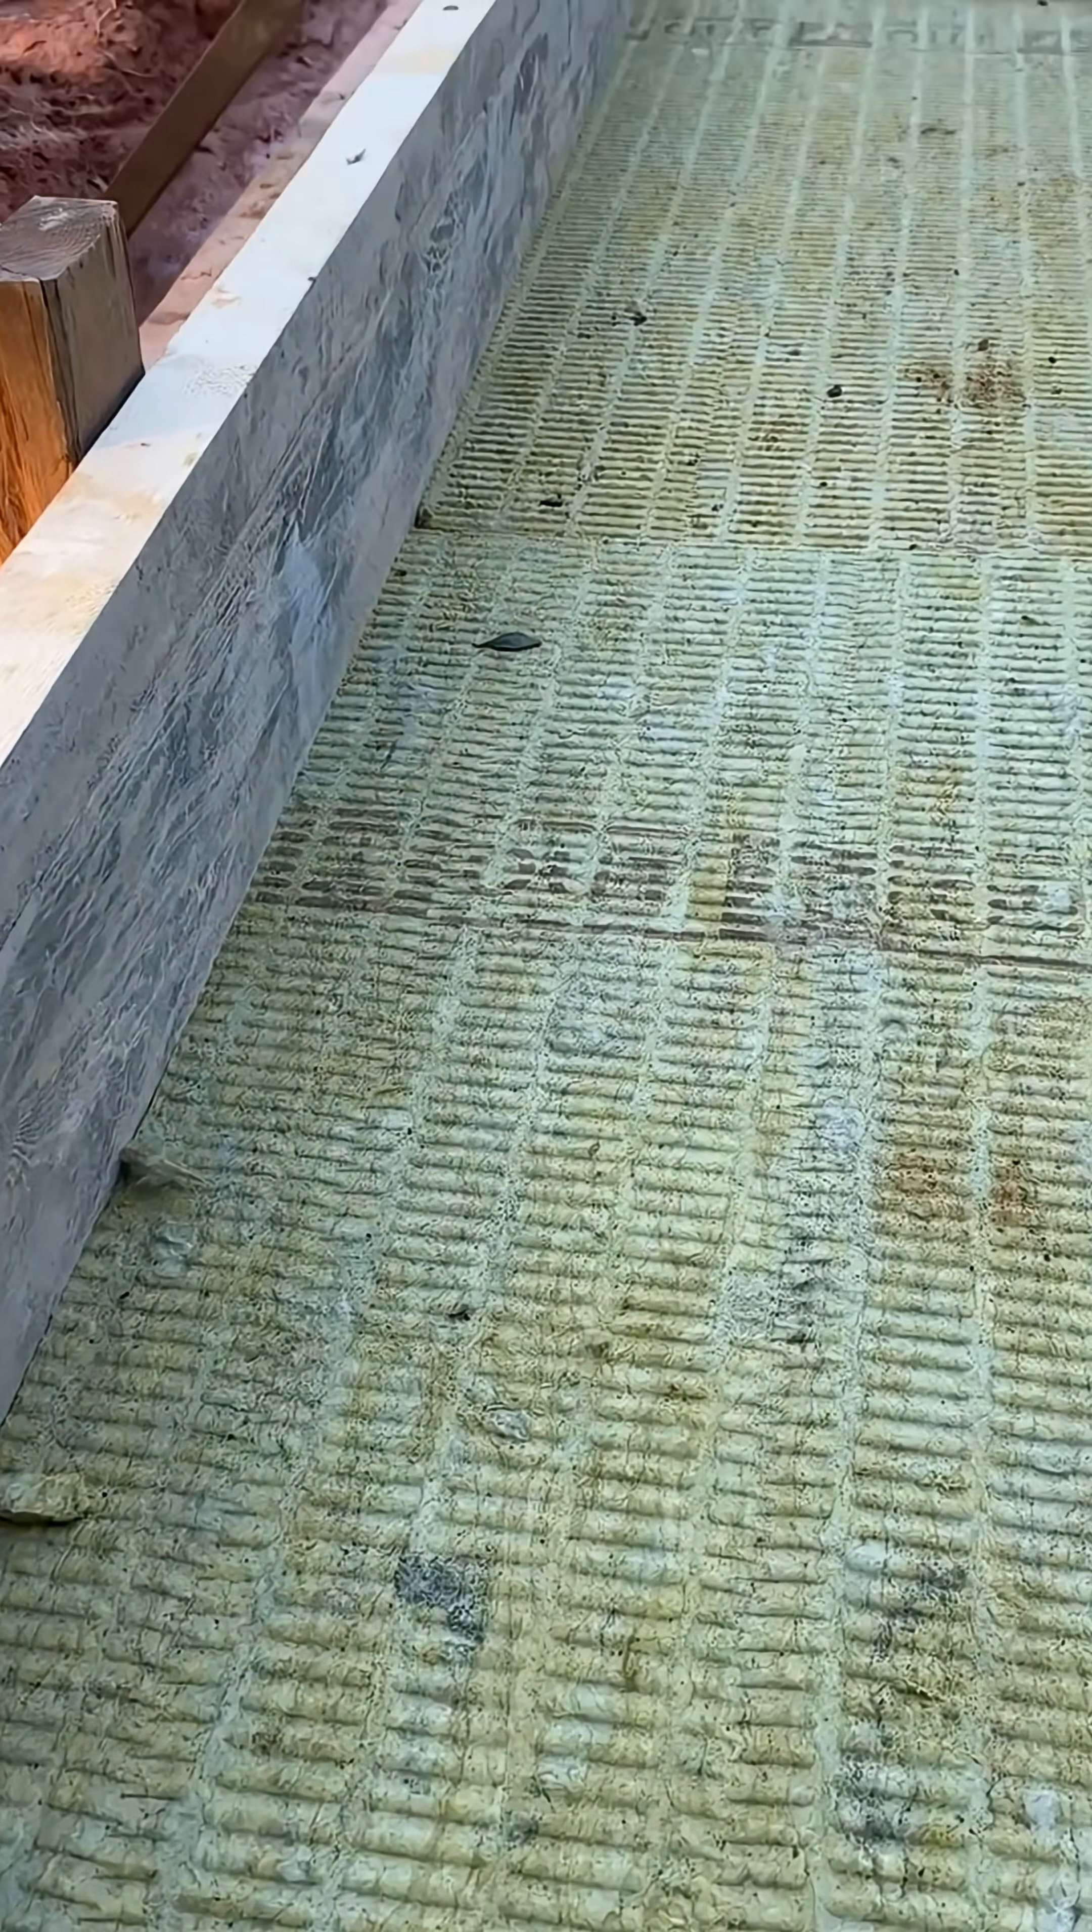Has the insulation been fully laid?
Yes.